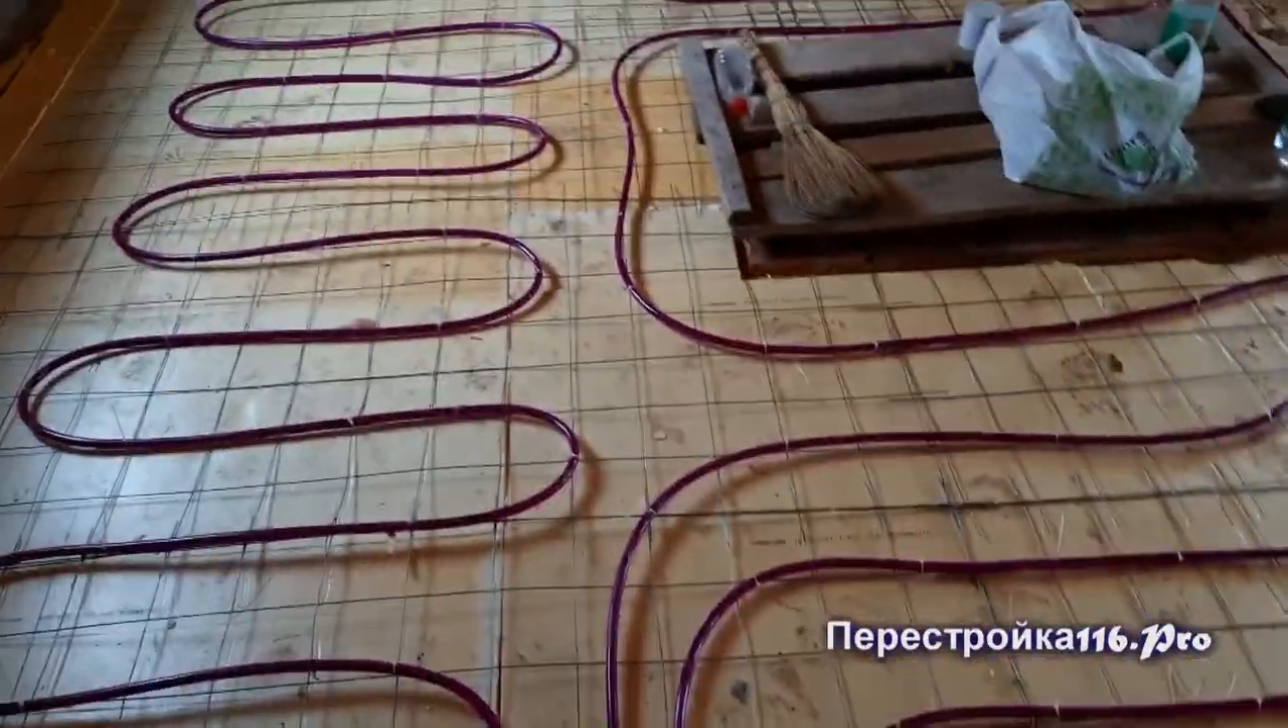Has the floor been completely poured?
No.